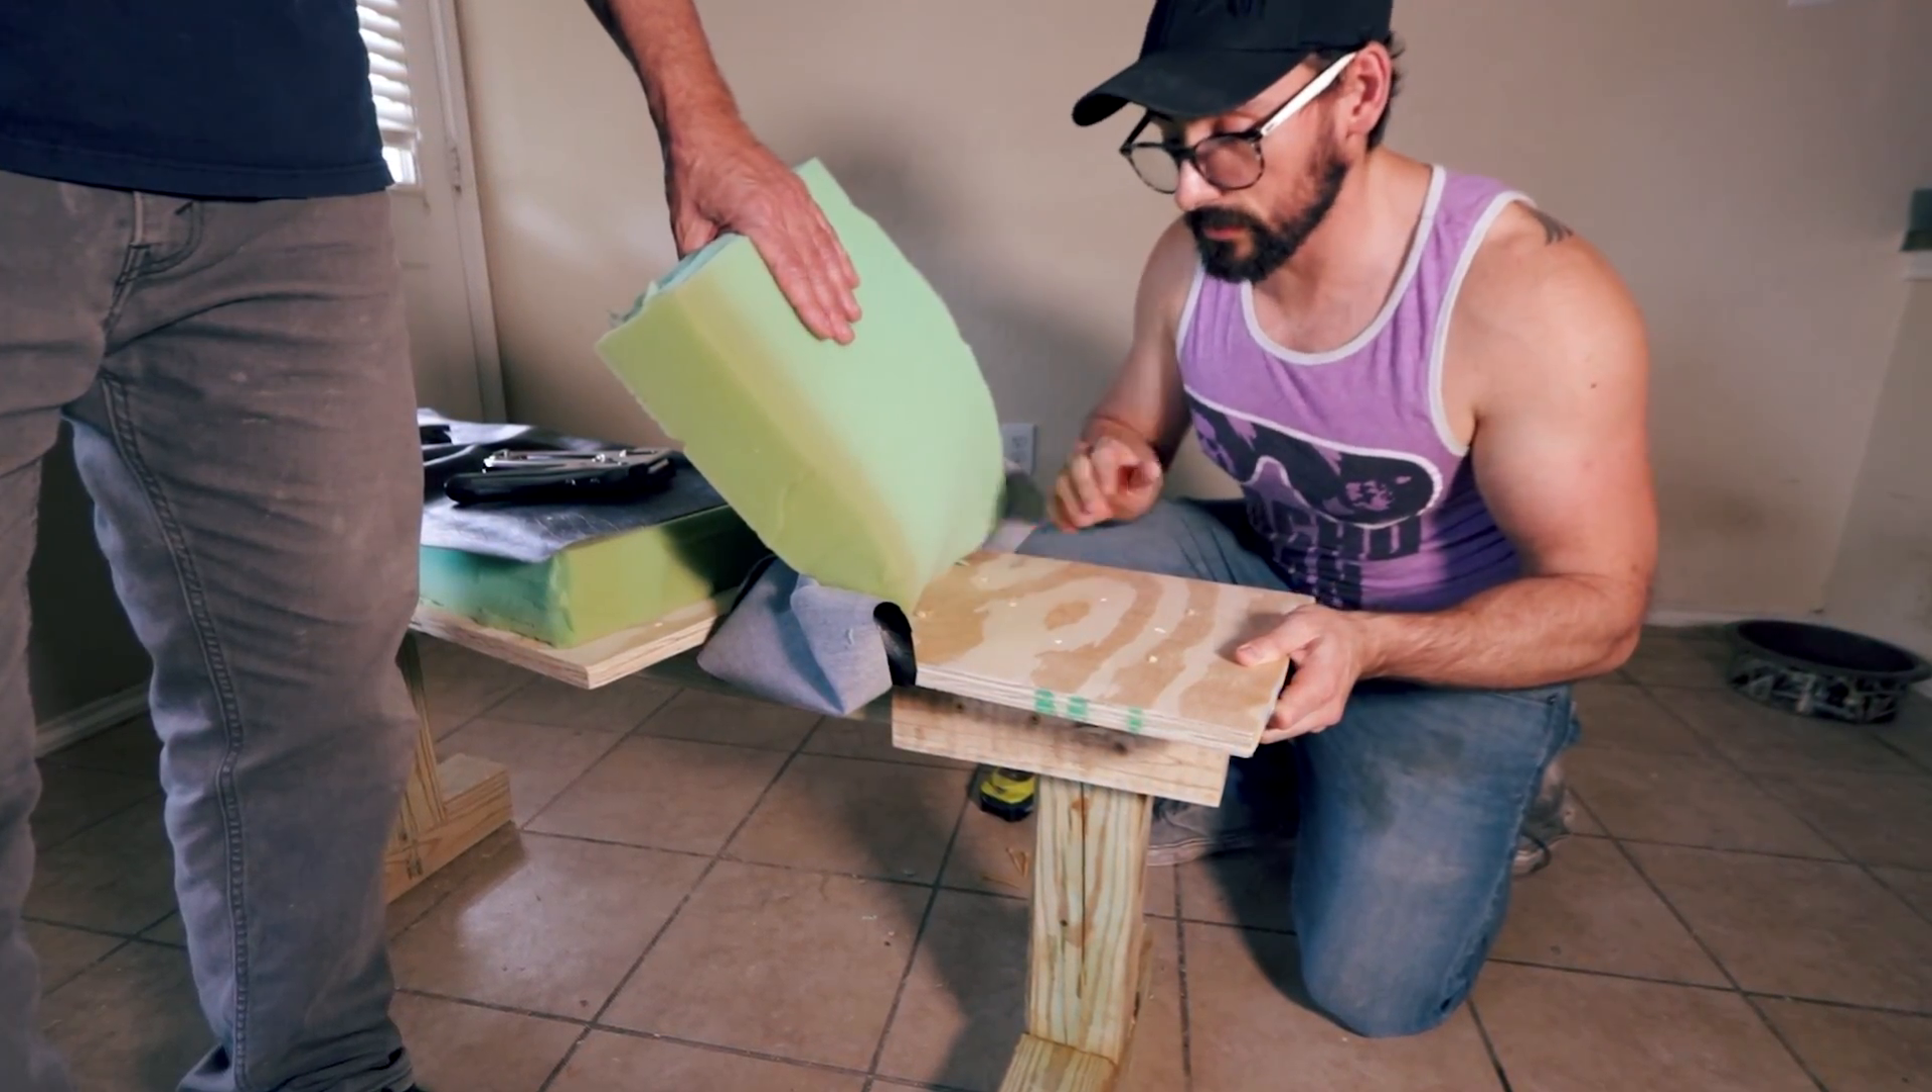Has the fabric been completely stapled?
No.